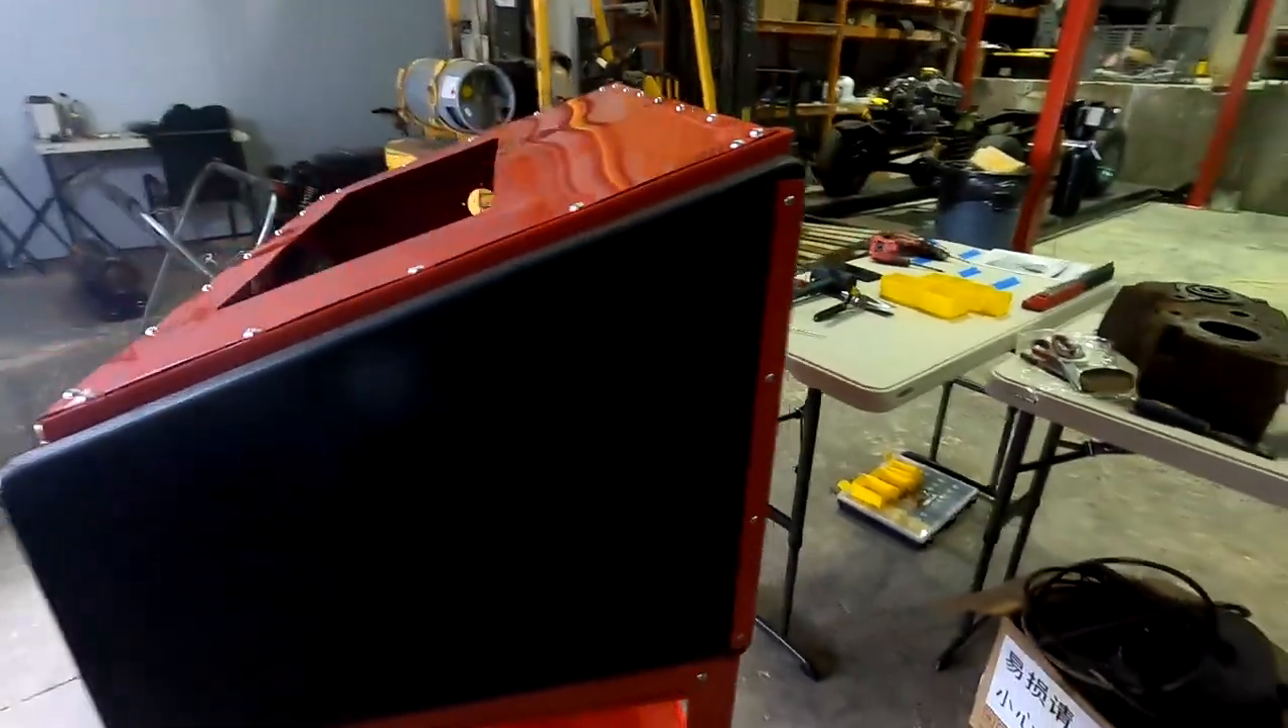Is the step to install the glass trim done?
No.